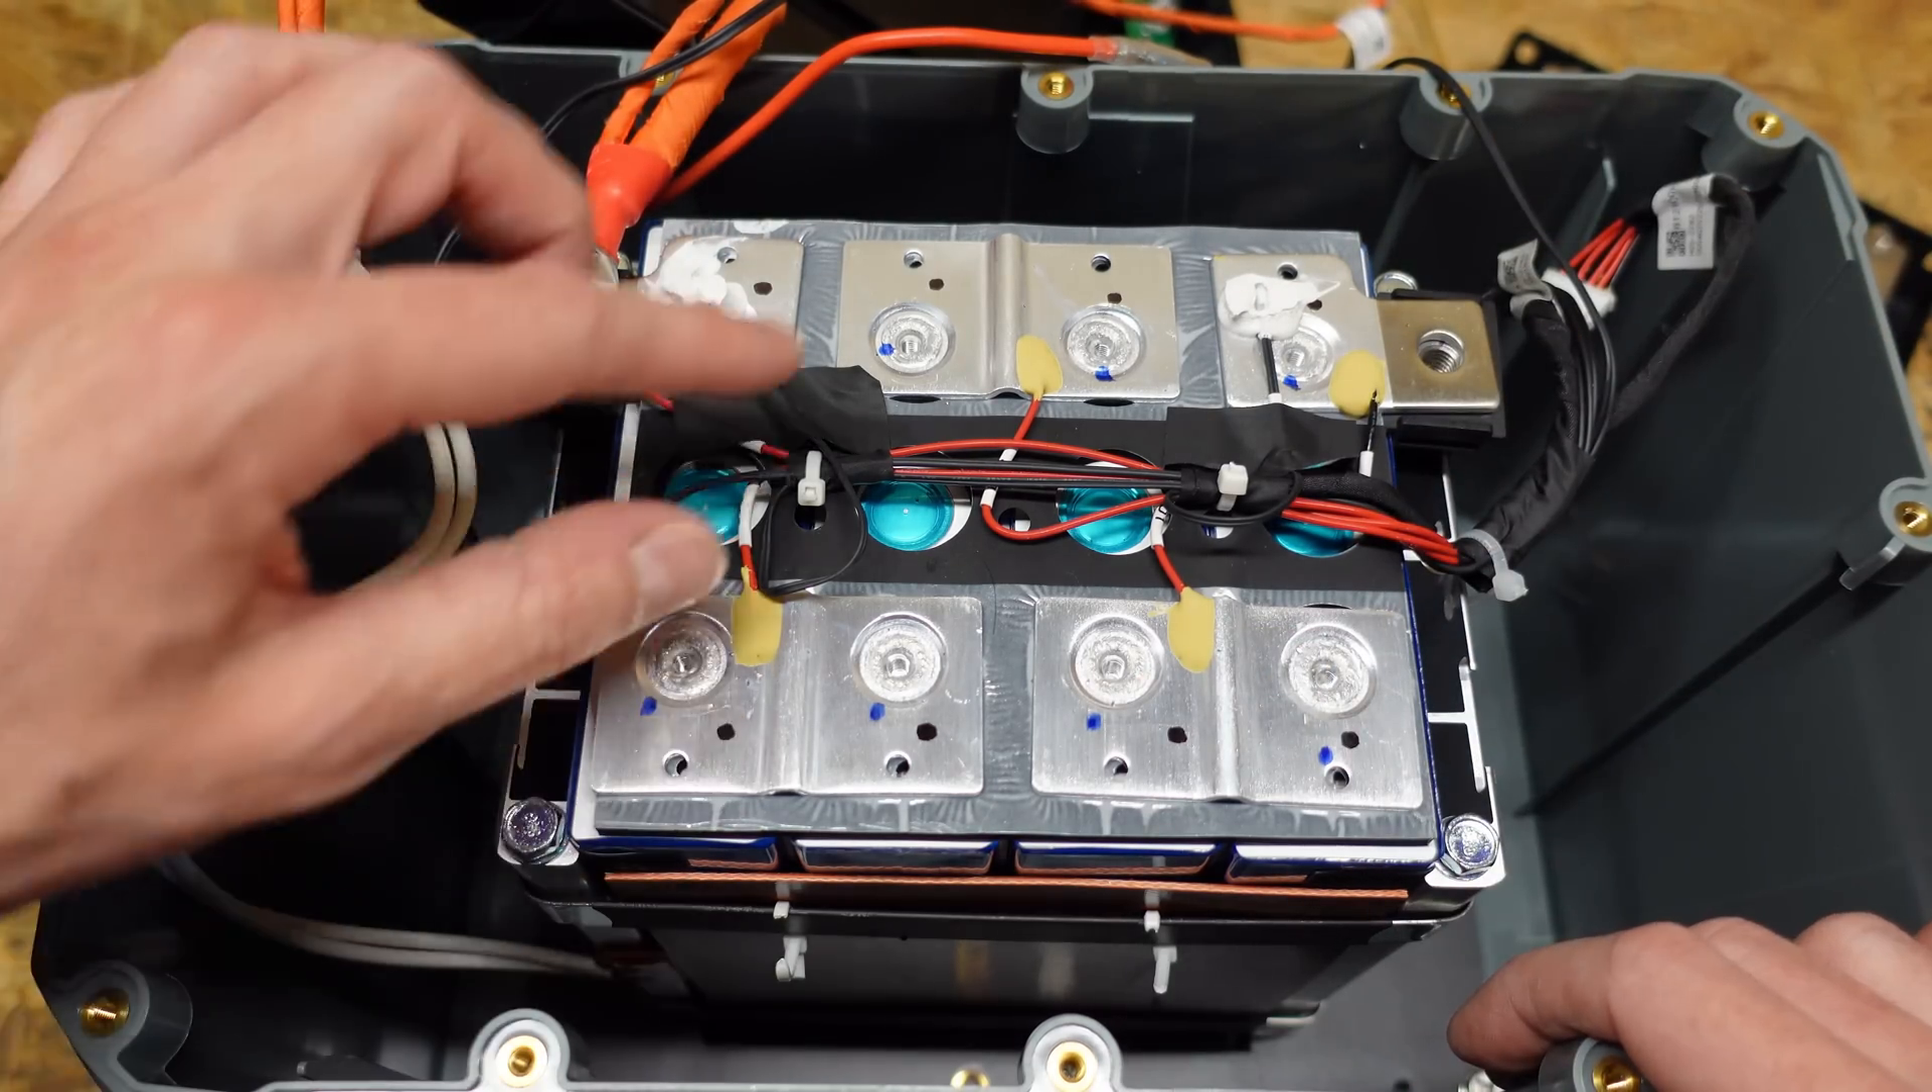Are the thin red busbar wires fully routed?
Yes.